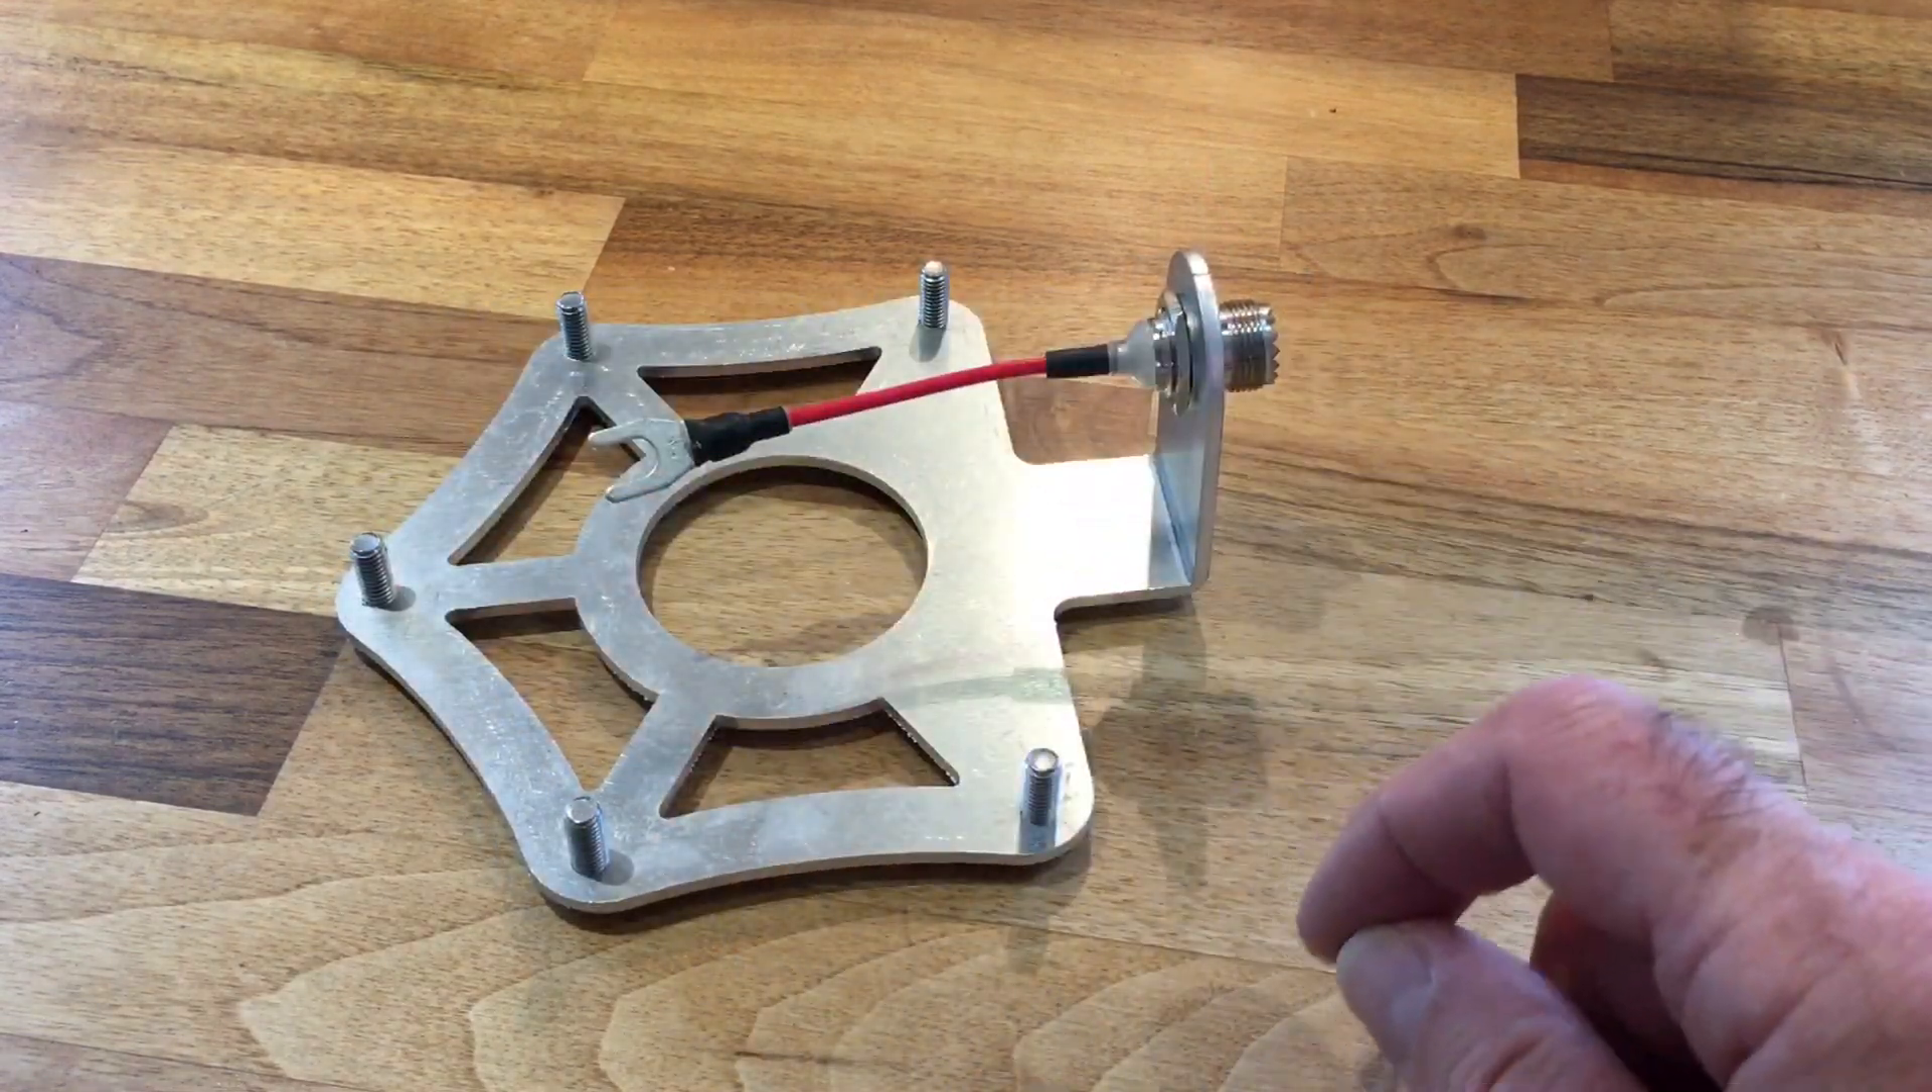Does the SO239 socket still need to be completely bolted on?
No.